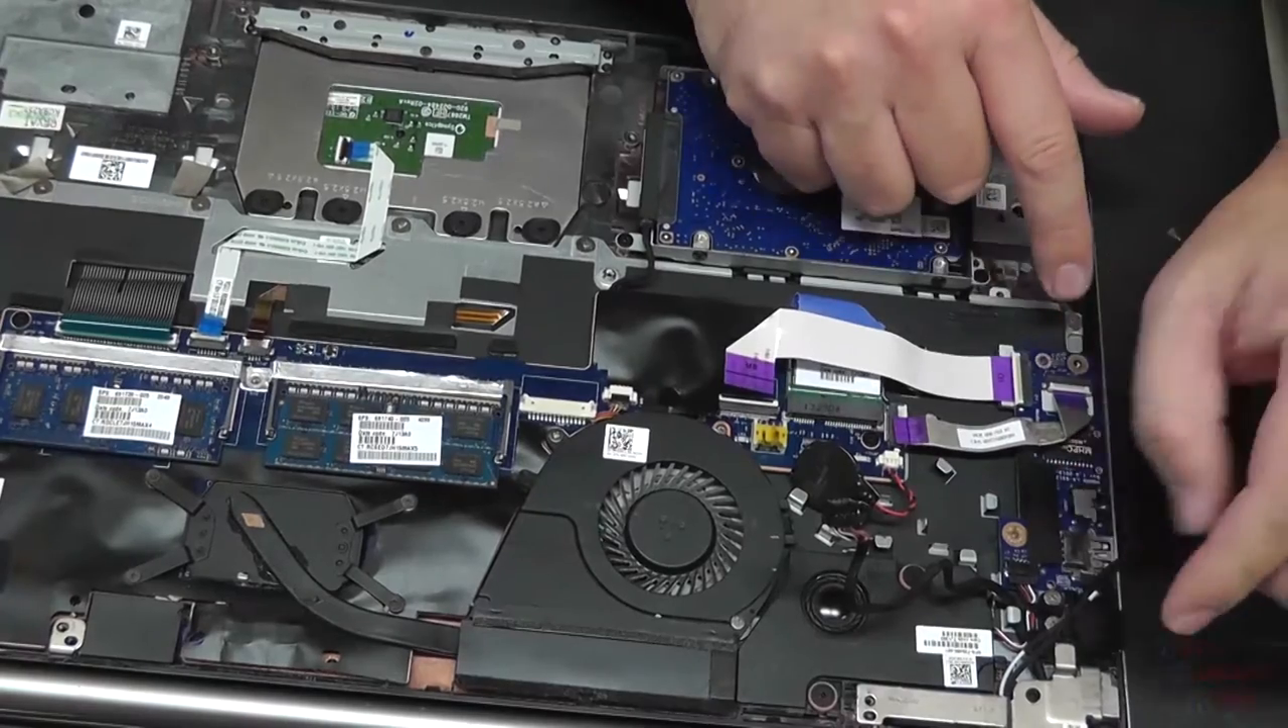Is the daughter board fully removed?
No.